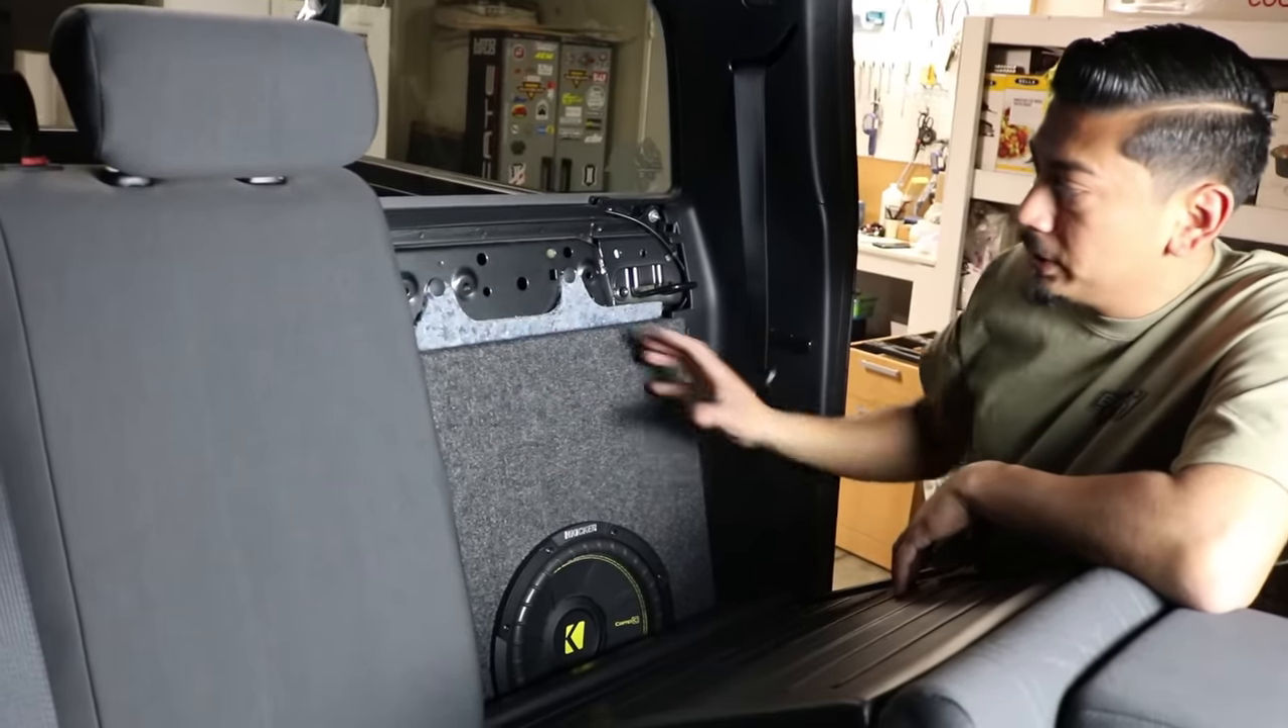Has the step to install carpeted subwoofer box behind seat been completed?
Yes.